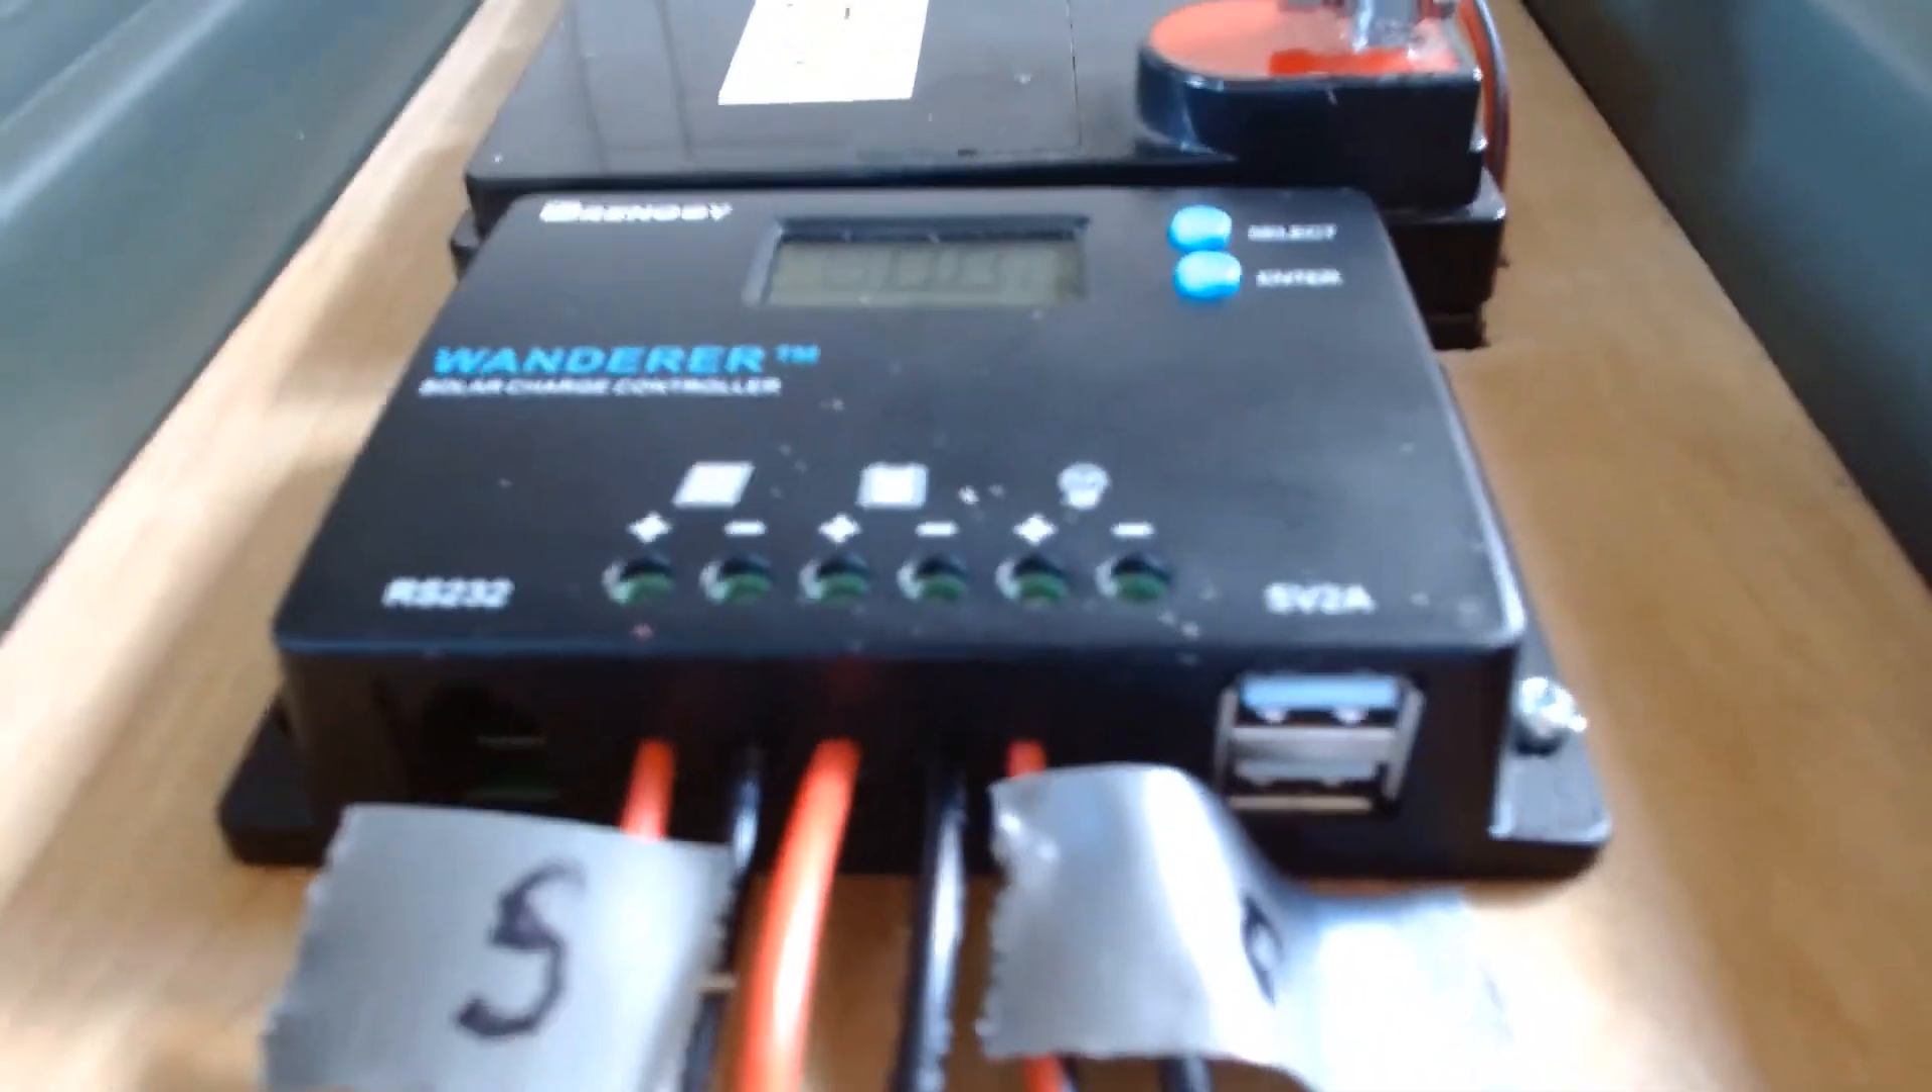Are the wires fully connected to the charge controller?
Yes.